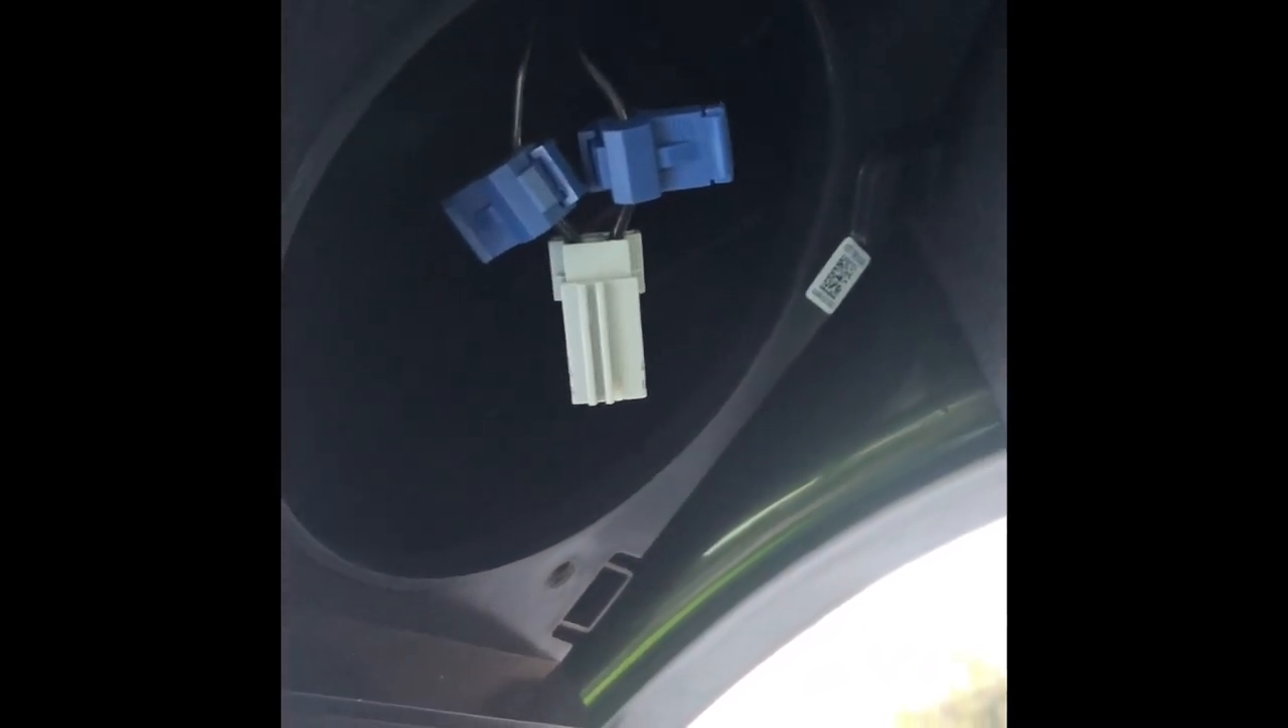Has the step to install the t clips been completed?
Yes.